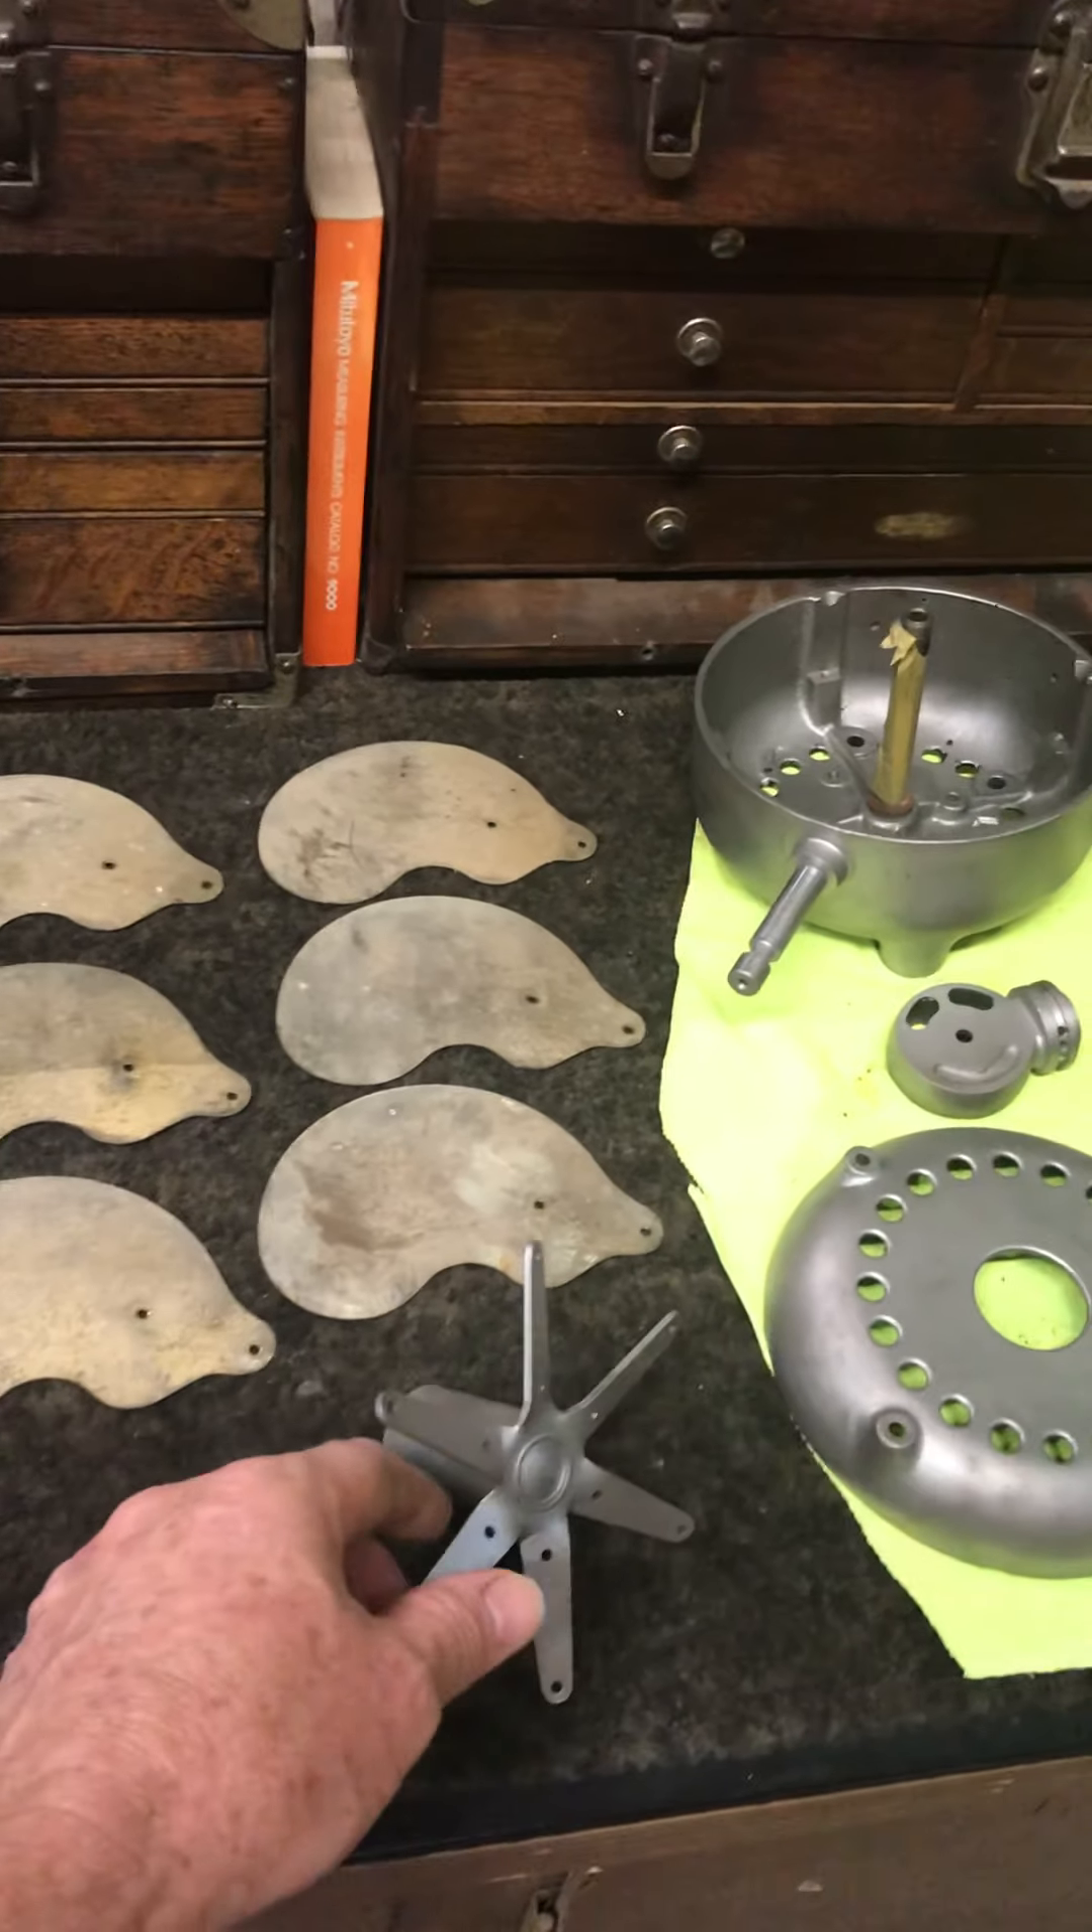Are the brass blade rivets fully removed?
Yes.